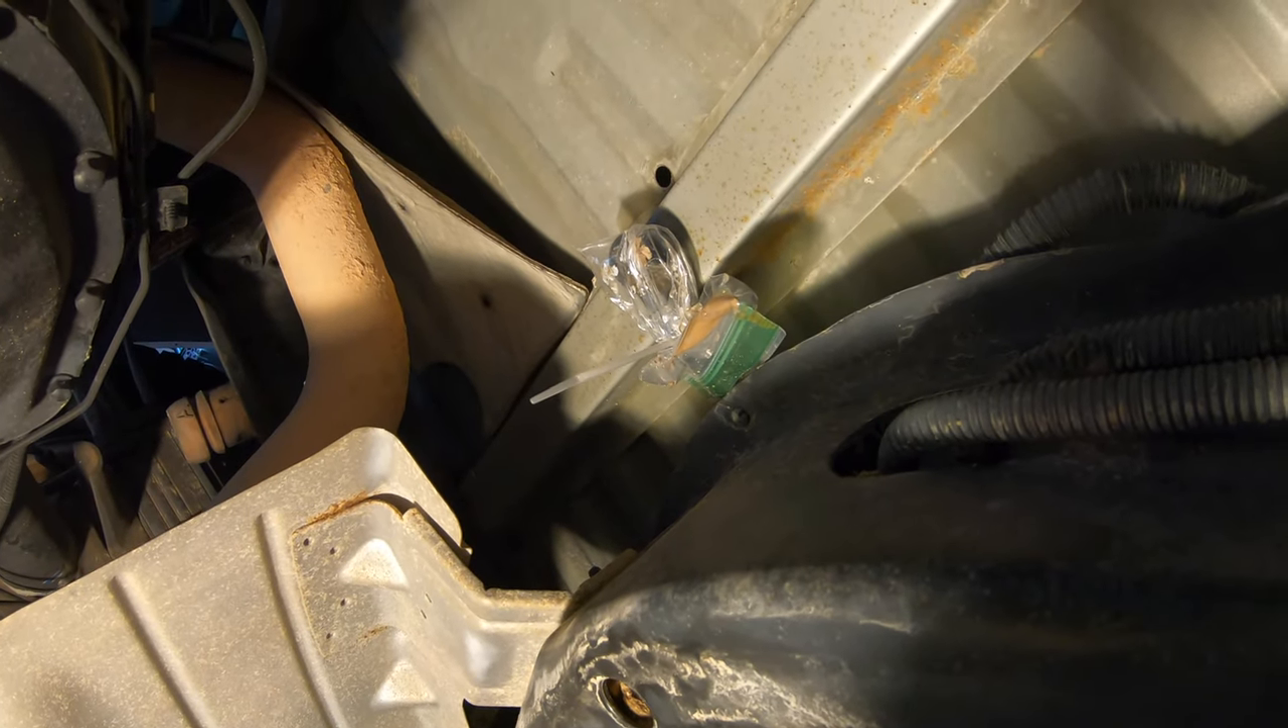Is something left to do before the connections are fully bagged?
No.